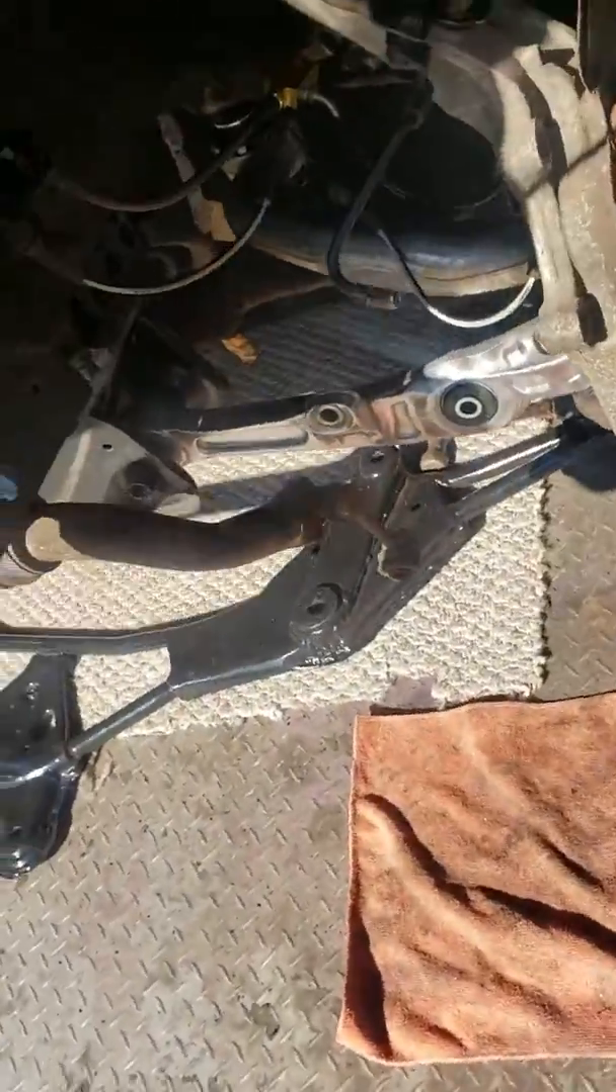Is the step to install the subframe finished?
No.